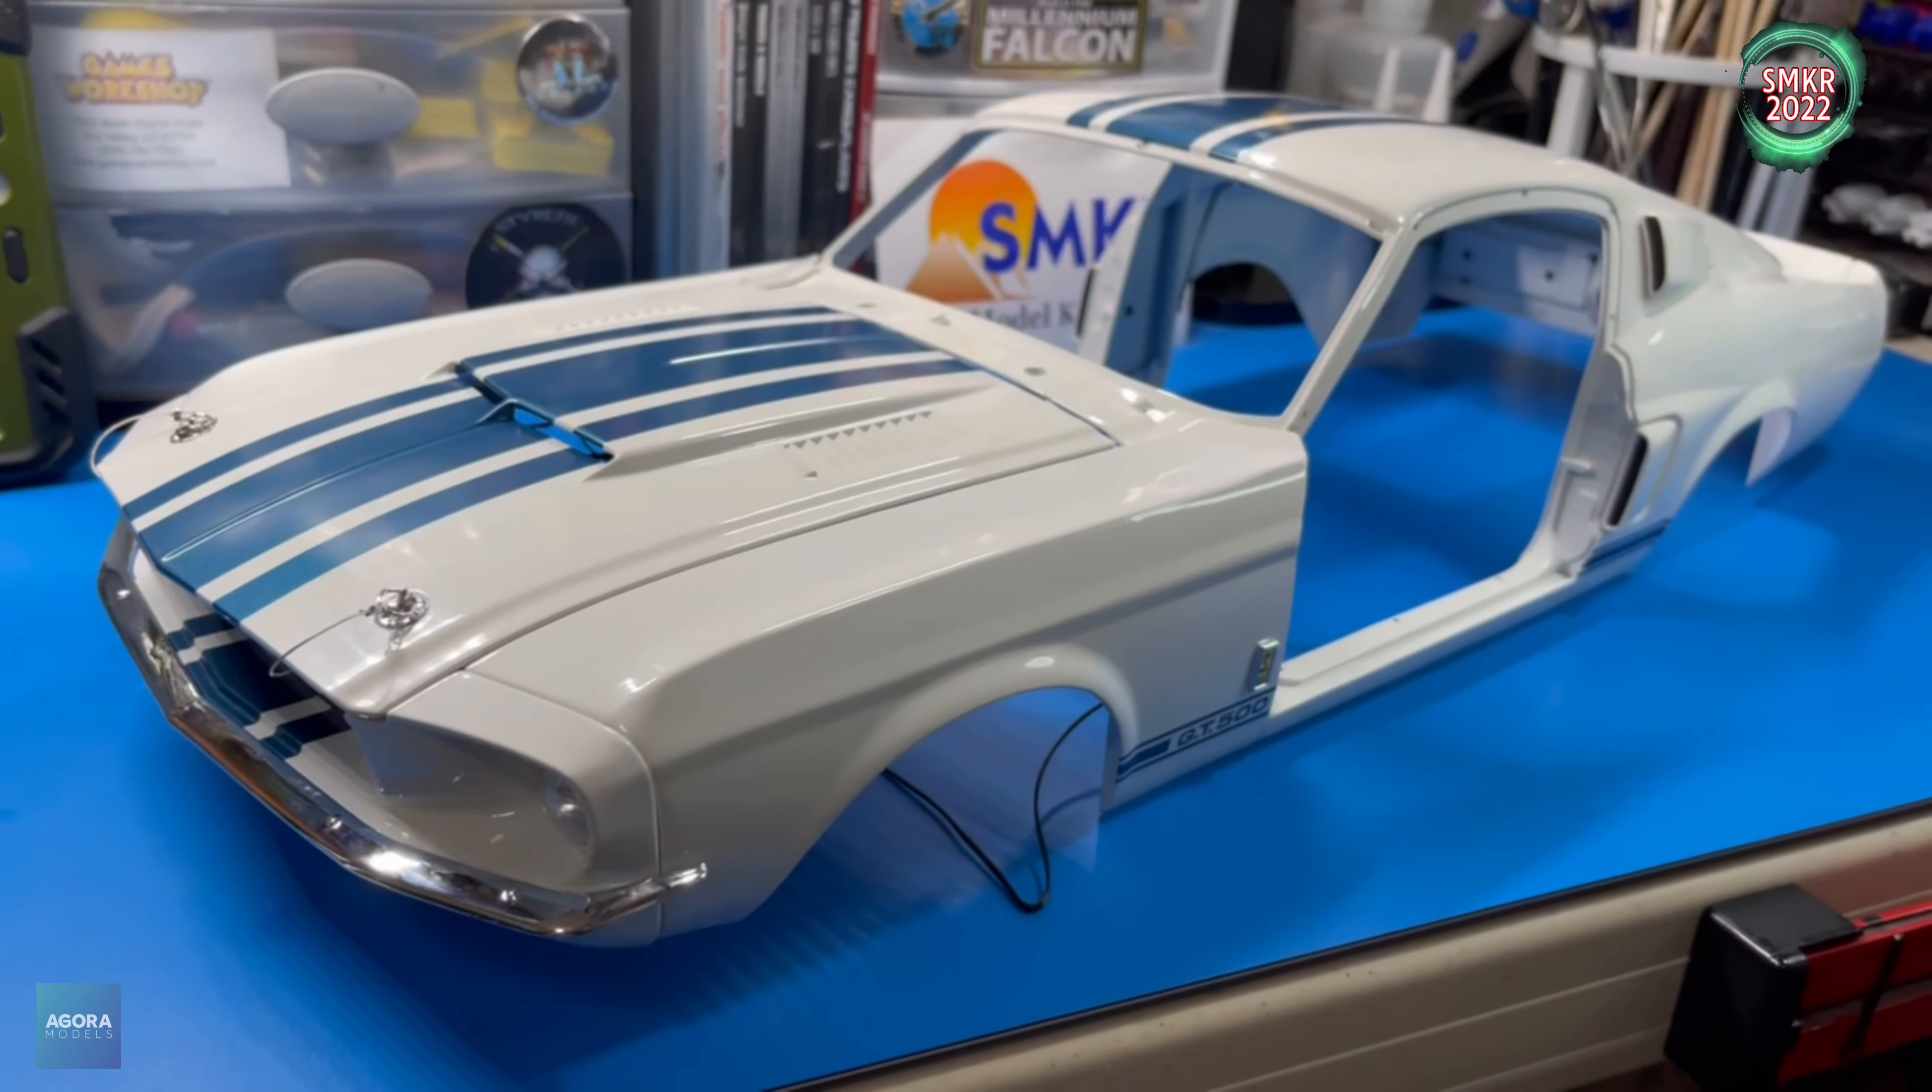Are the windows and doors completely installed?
No.